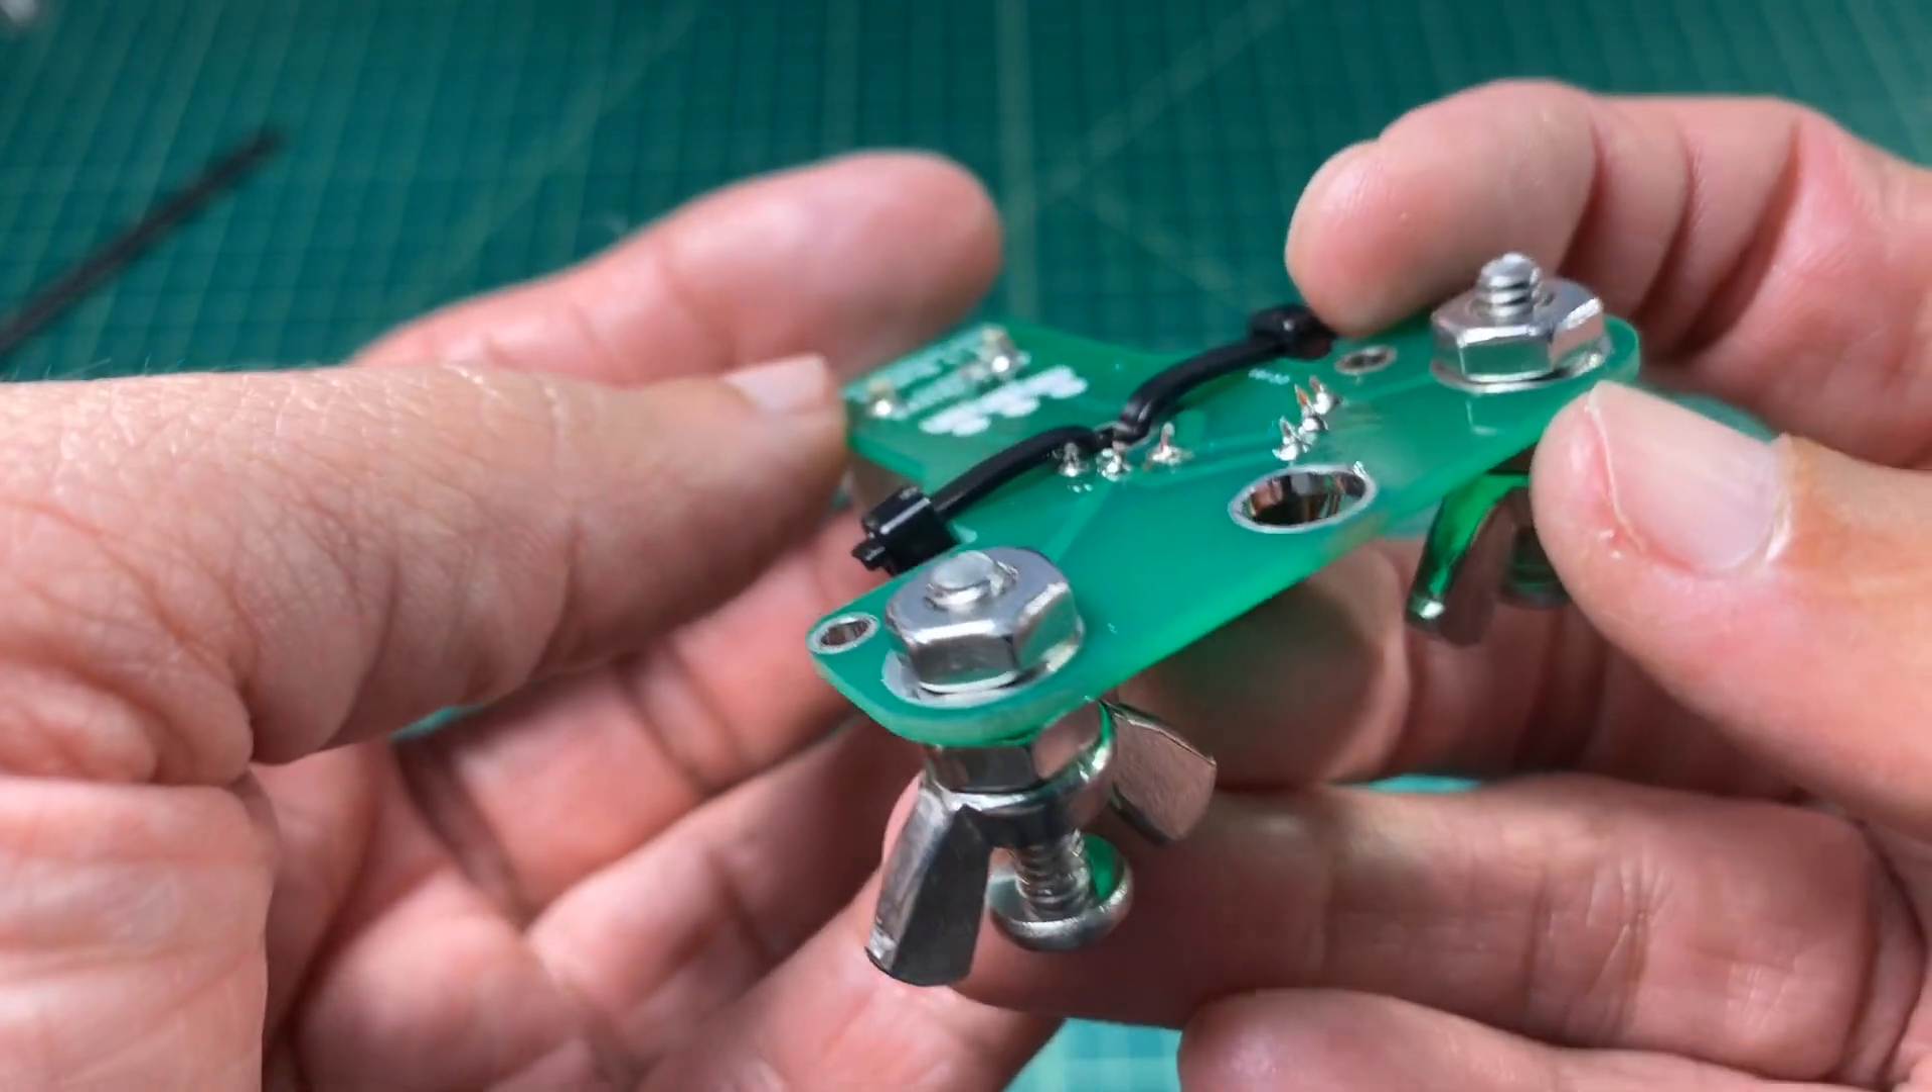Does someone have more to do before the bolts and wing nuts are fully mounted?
No.